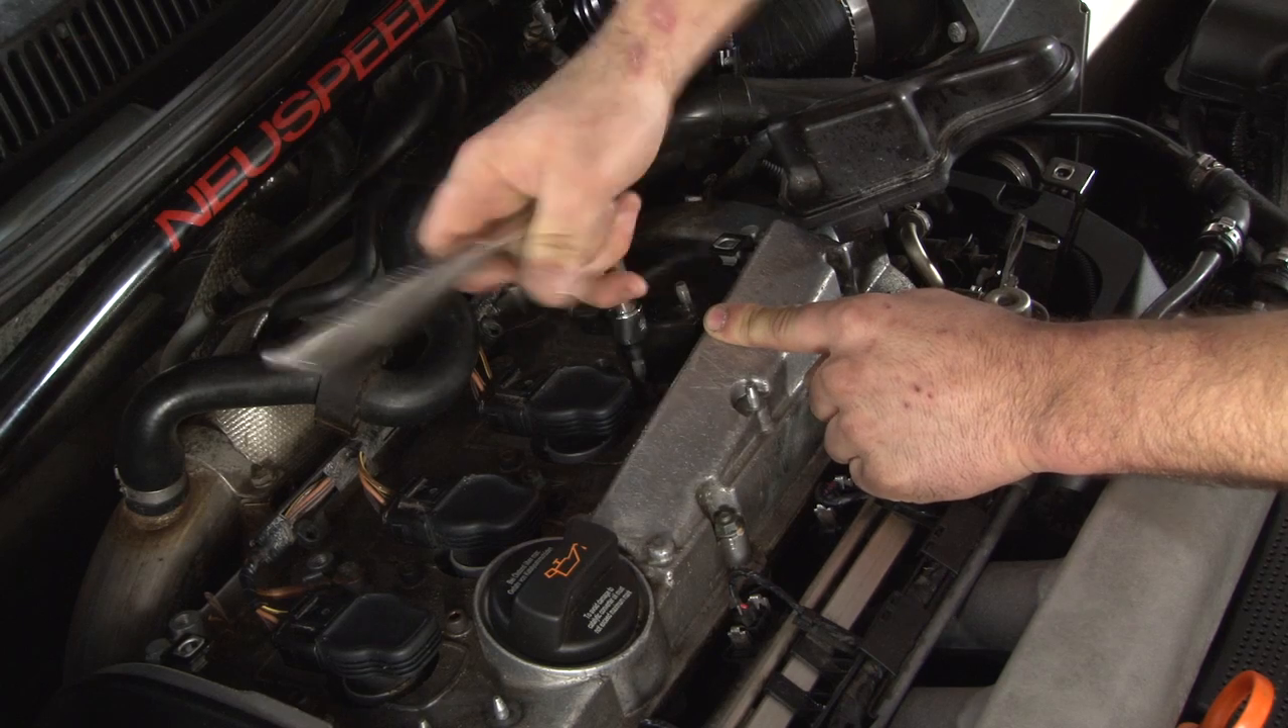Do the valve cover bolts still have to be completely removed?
Yes.